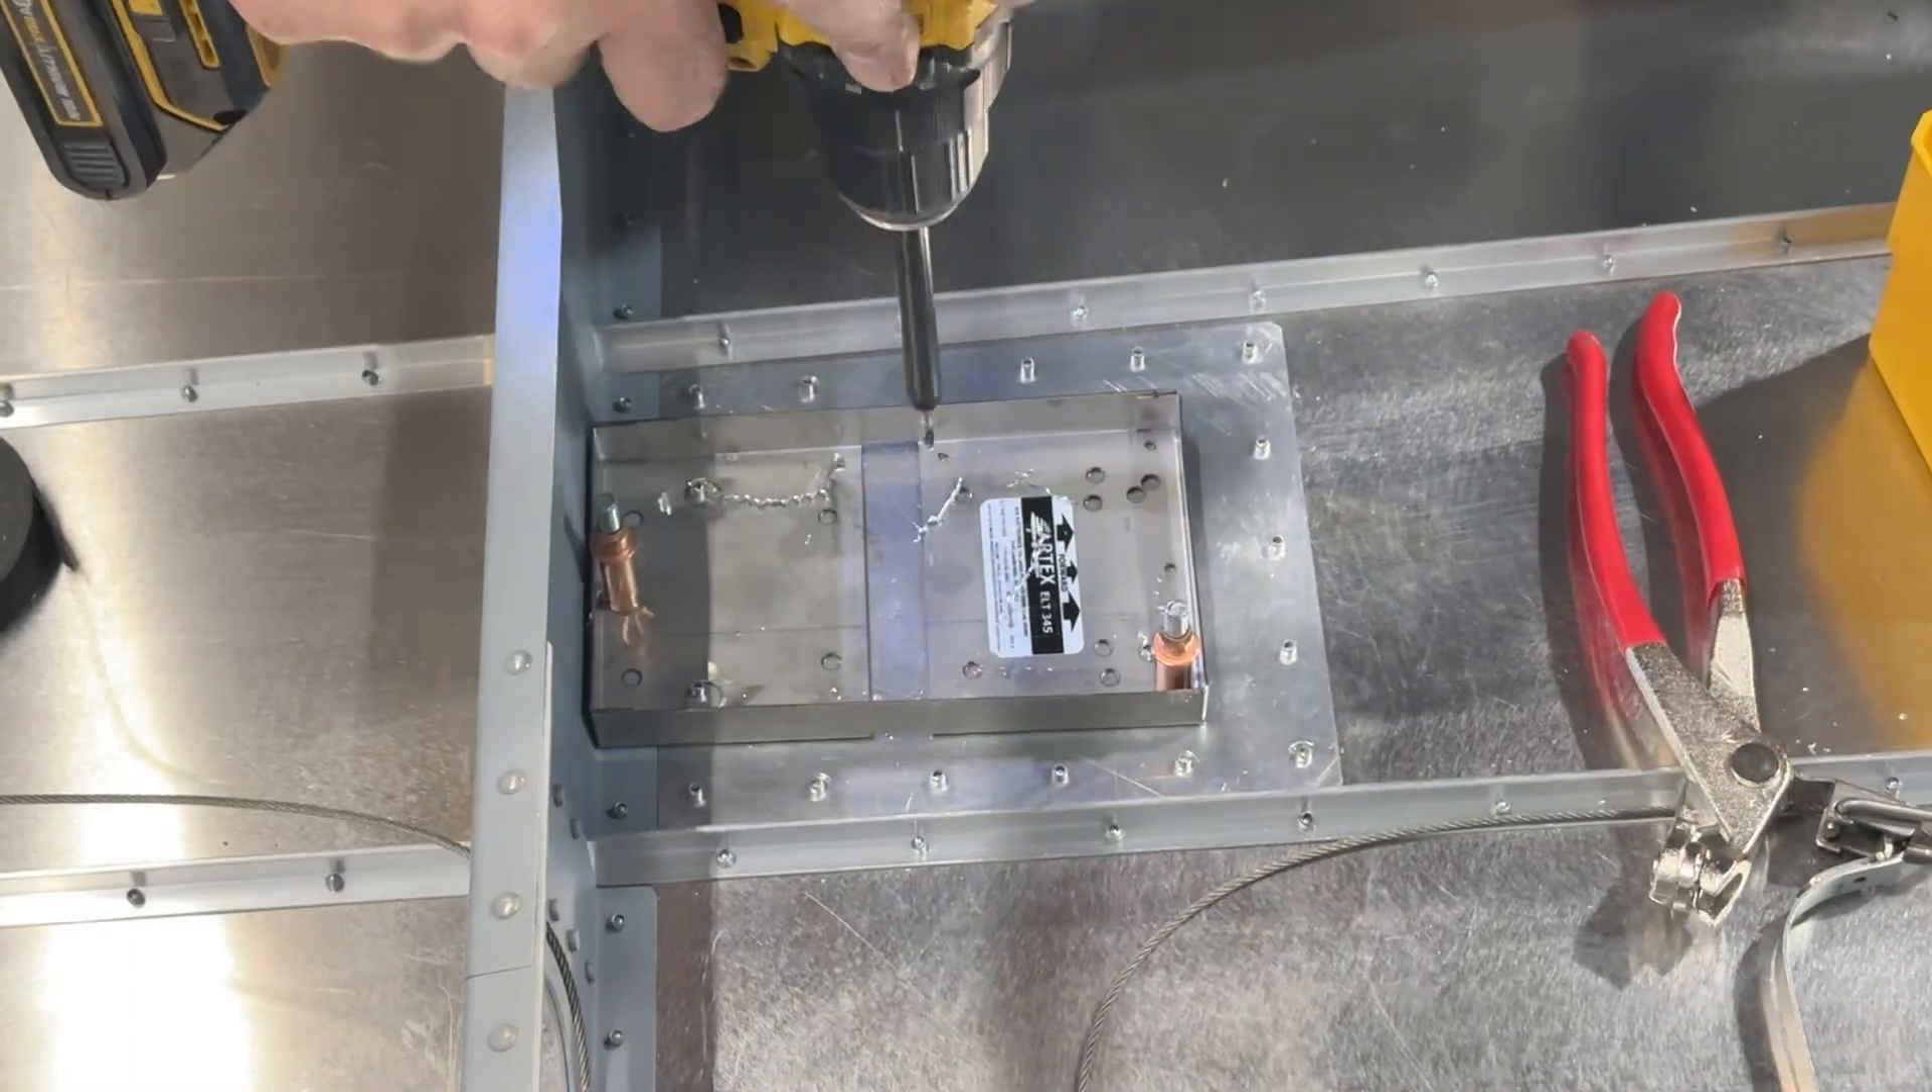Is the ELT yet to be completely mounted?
Yes.